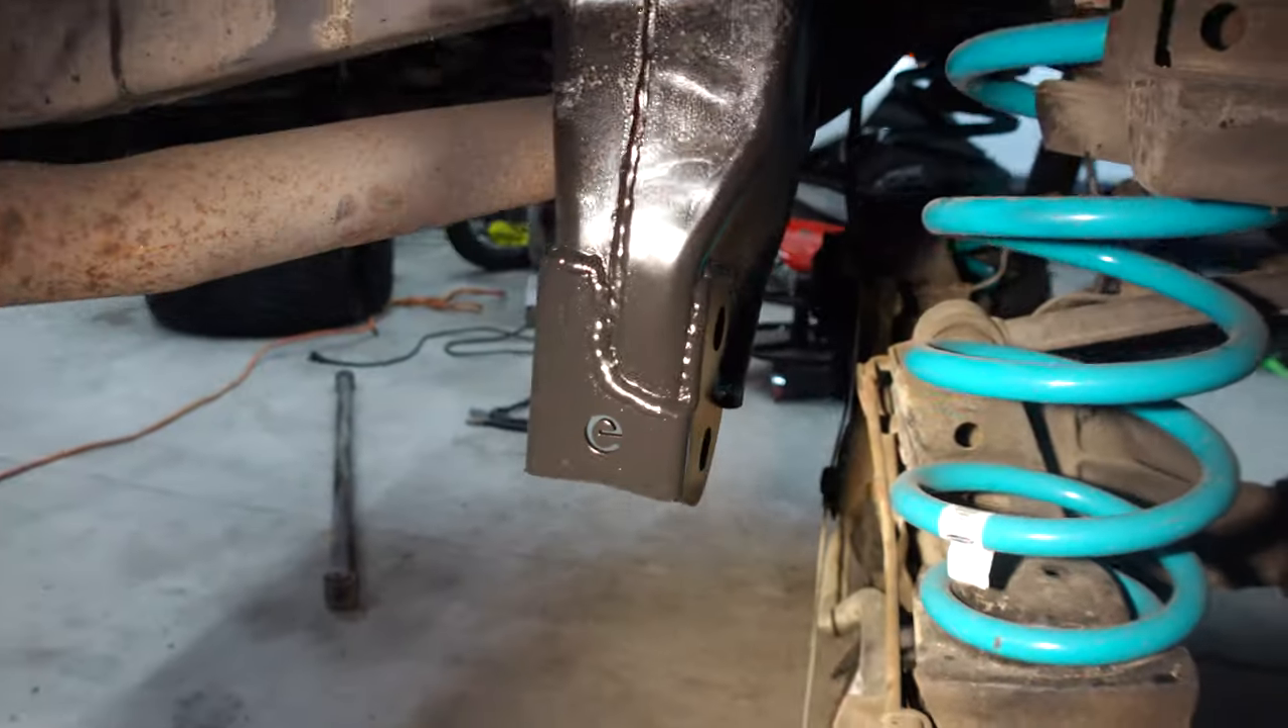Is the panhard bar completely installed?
No.